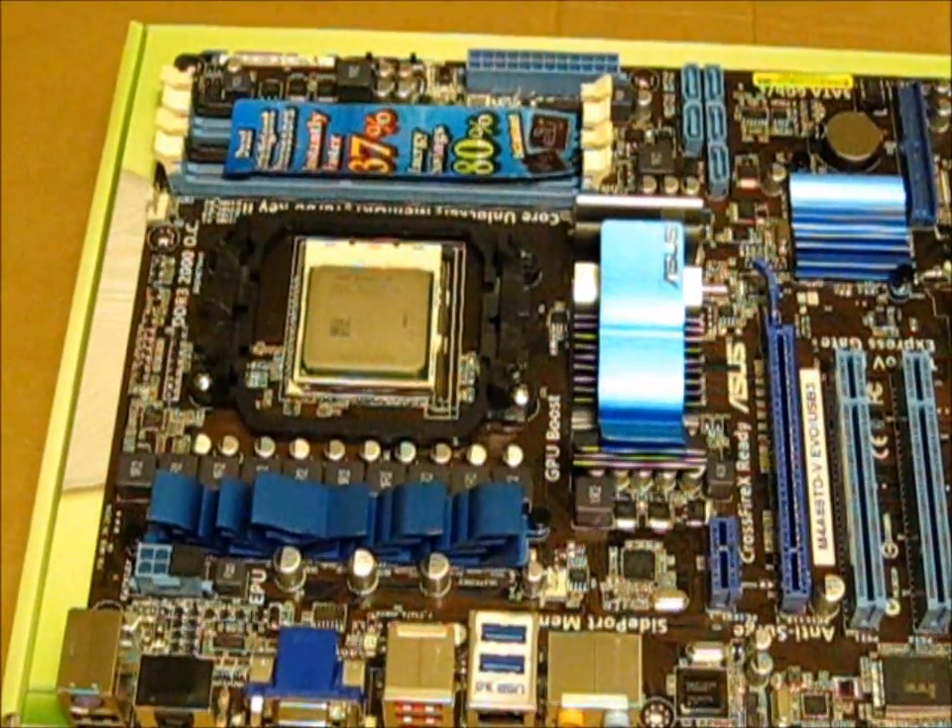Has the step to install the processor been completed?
Yes.